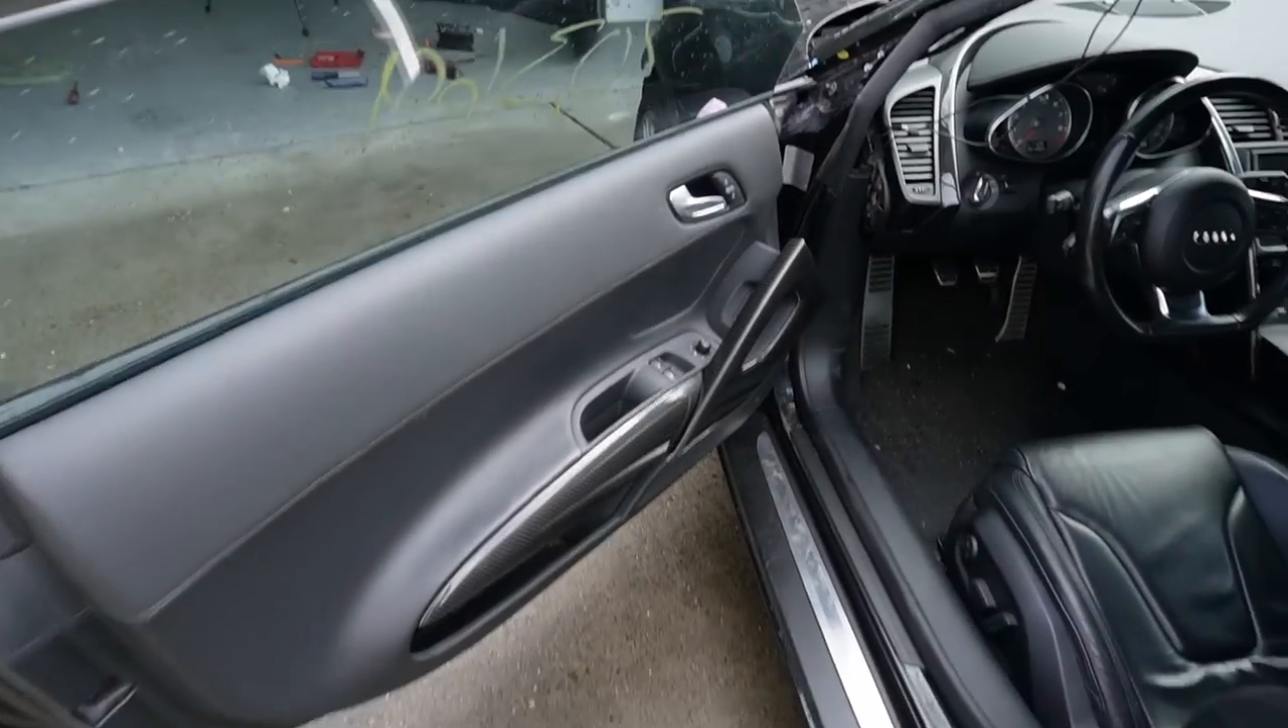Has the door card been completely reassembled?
Yes.